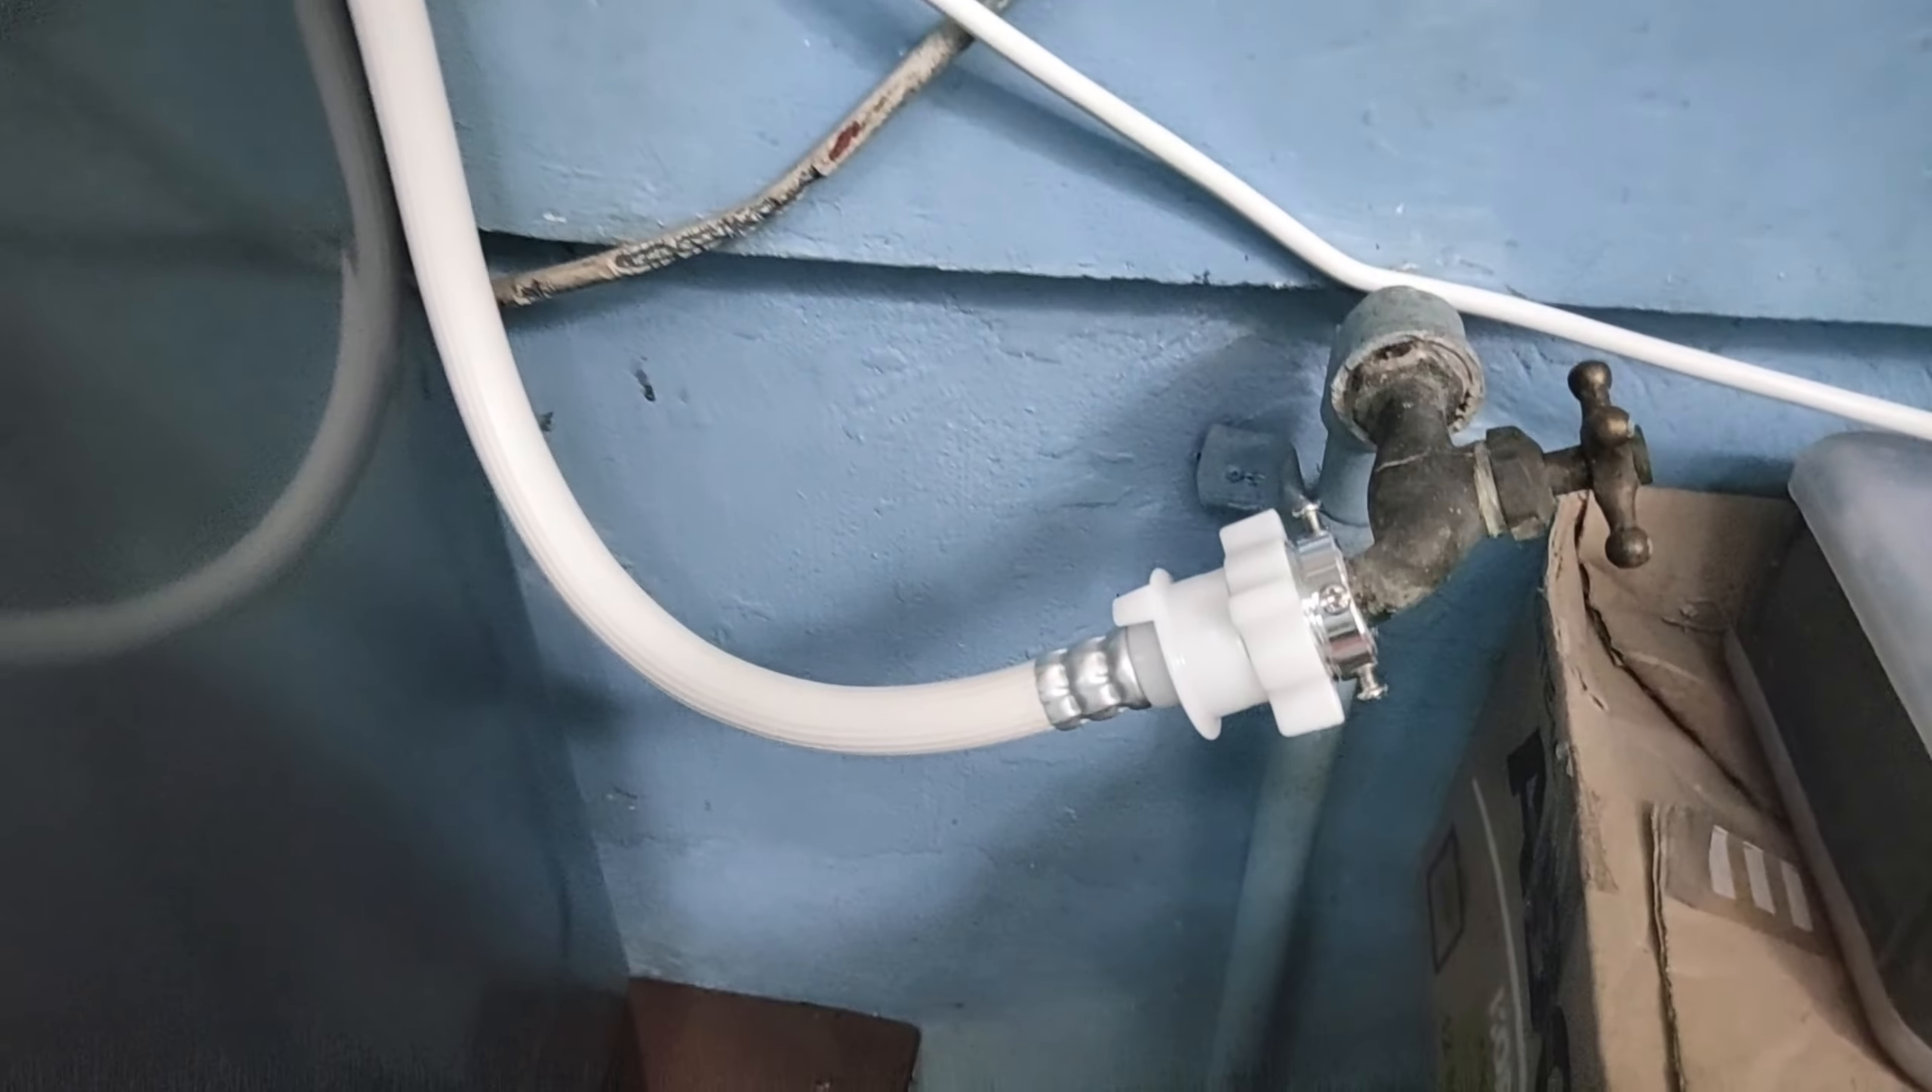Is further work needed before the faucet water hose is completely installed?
No.